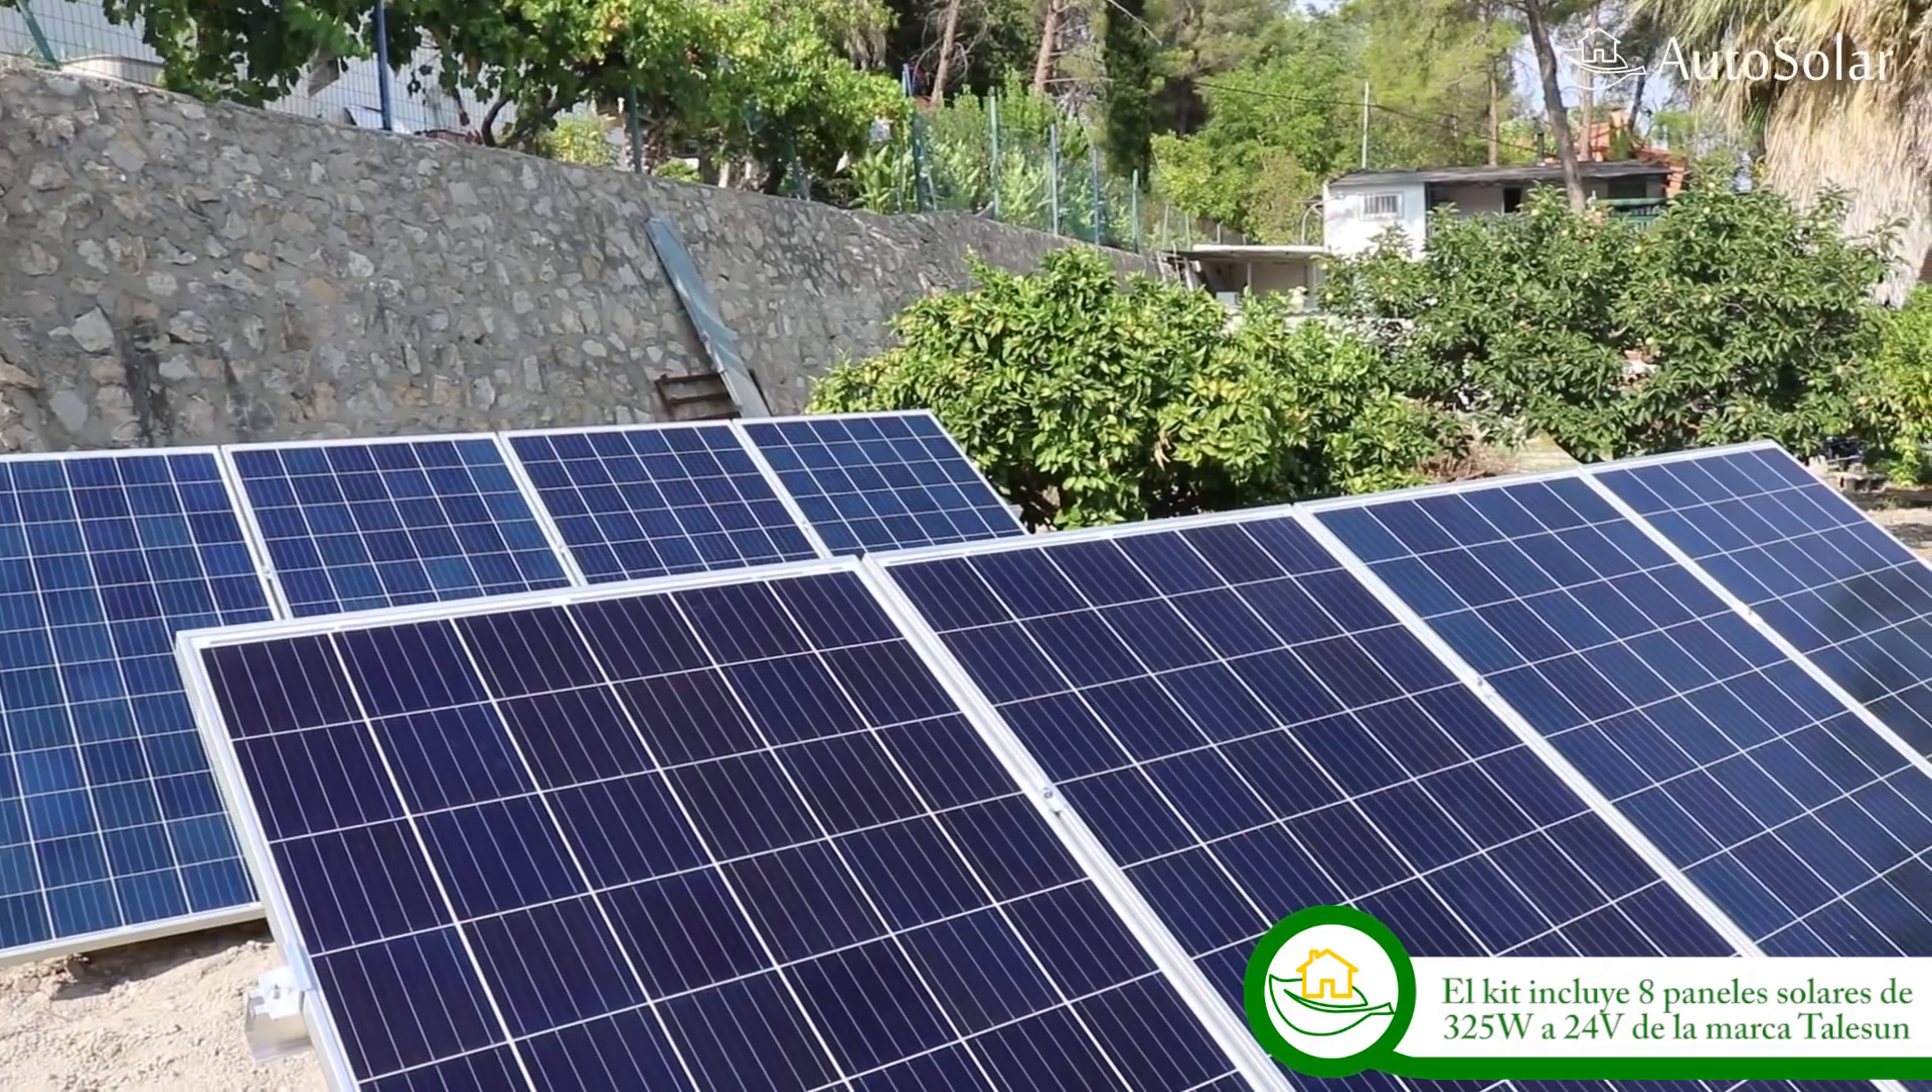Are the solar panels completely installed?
Yes.